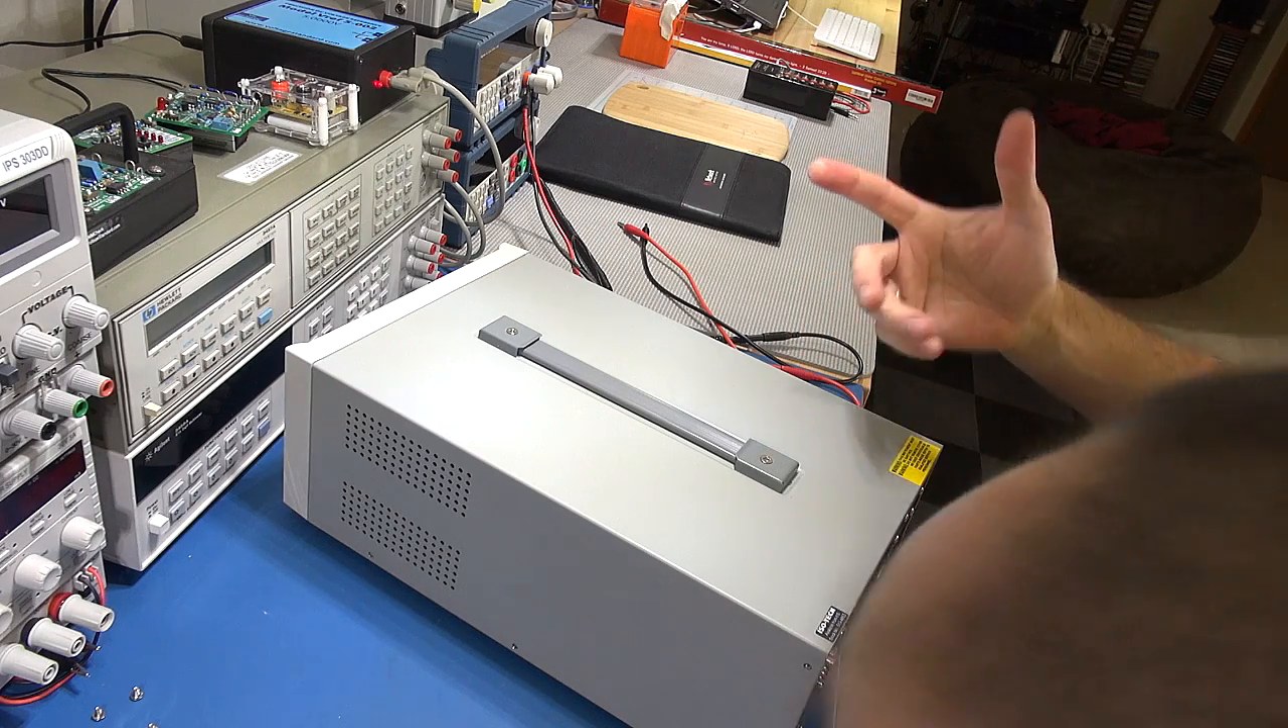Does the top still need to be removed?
Yes.